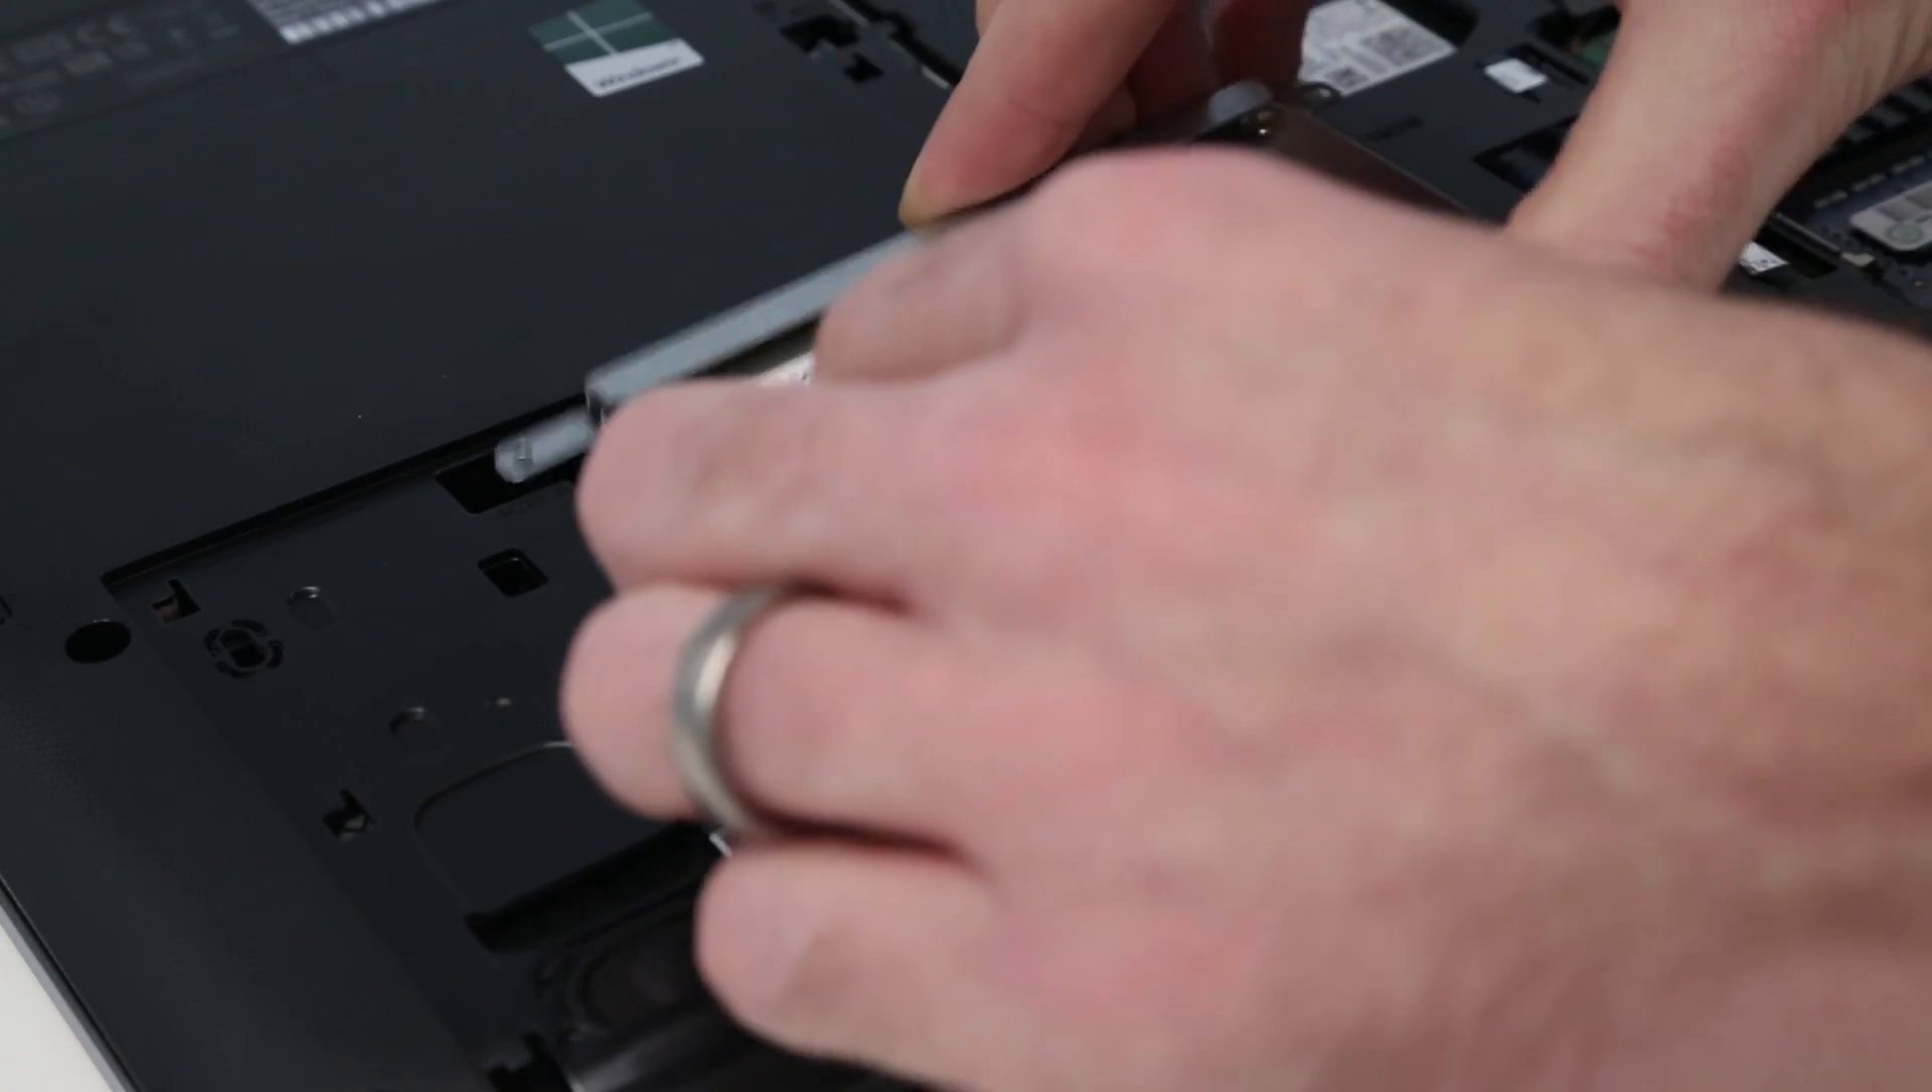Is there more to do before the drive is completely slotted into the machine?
Yes.